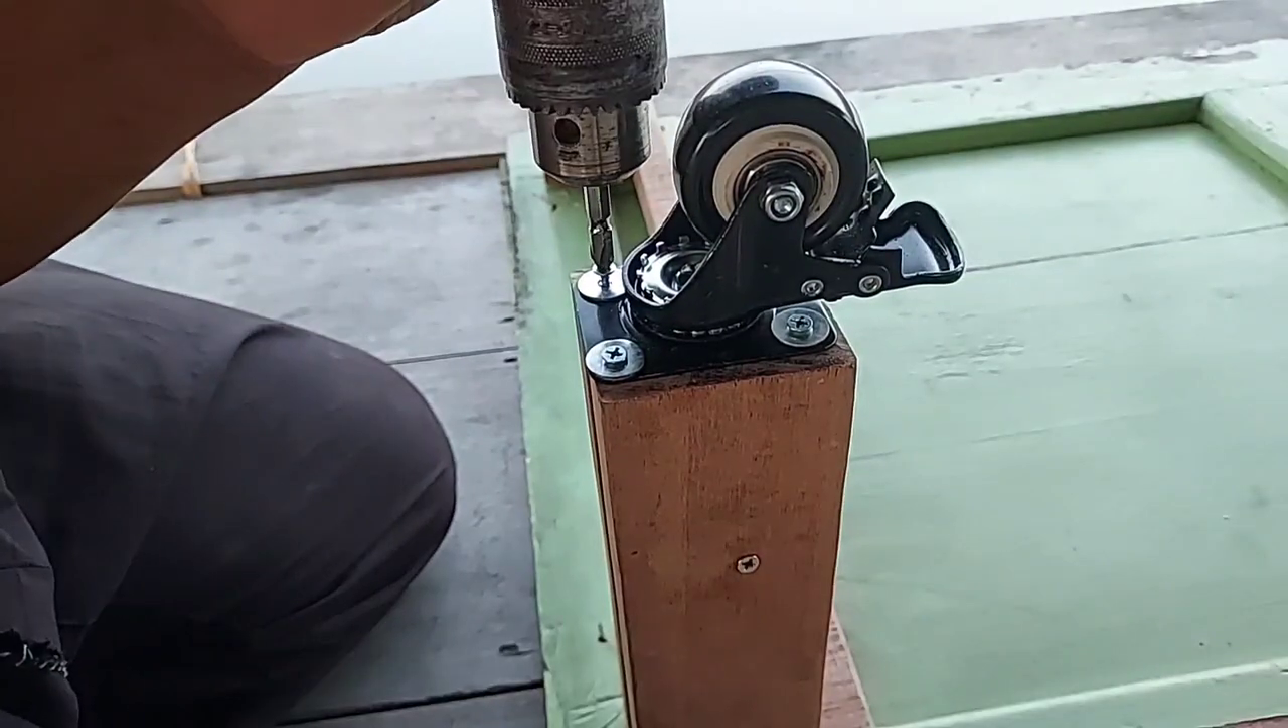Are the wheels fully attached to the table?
No.